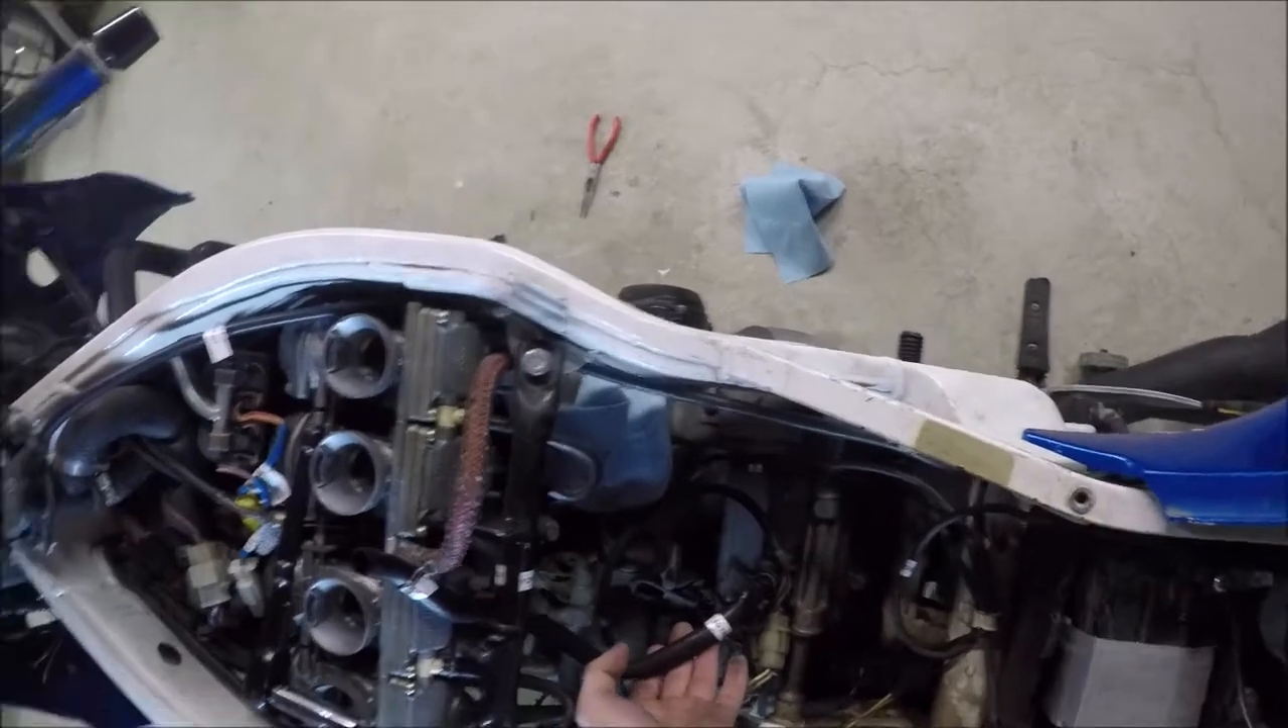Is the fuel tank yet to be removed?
No.